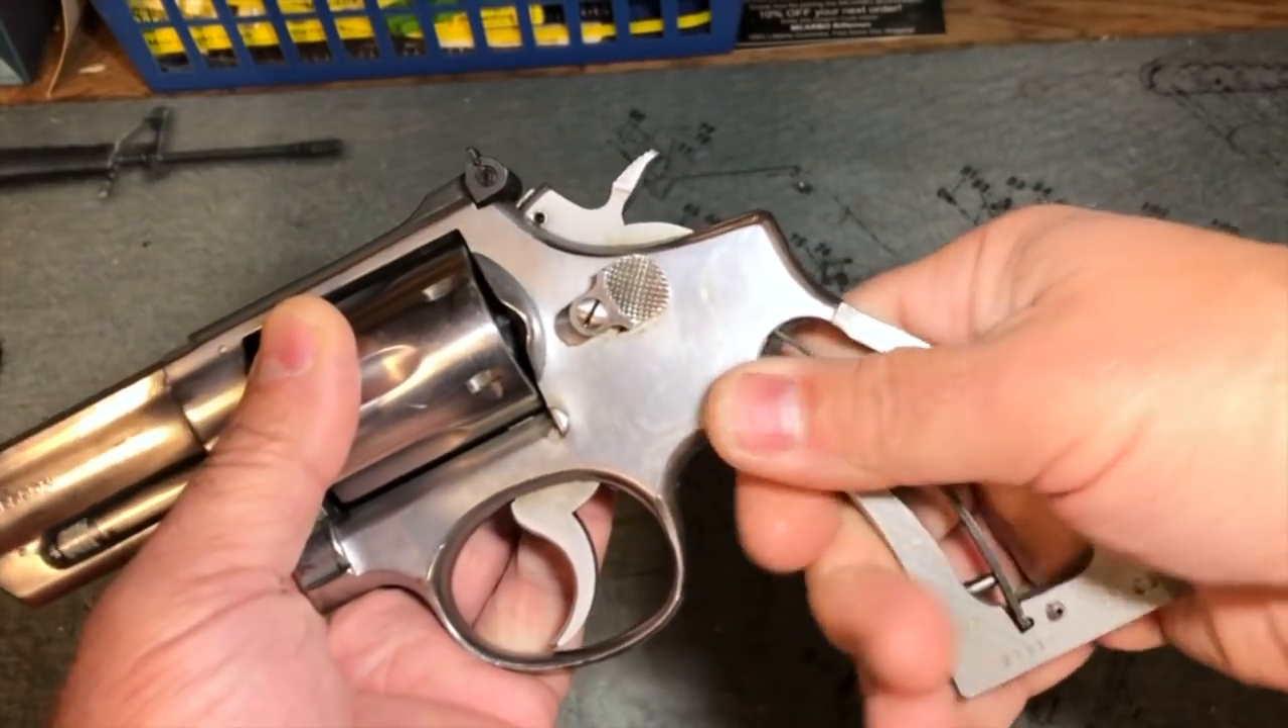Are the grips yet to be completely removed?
No.